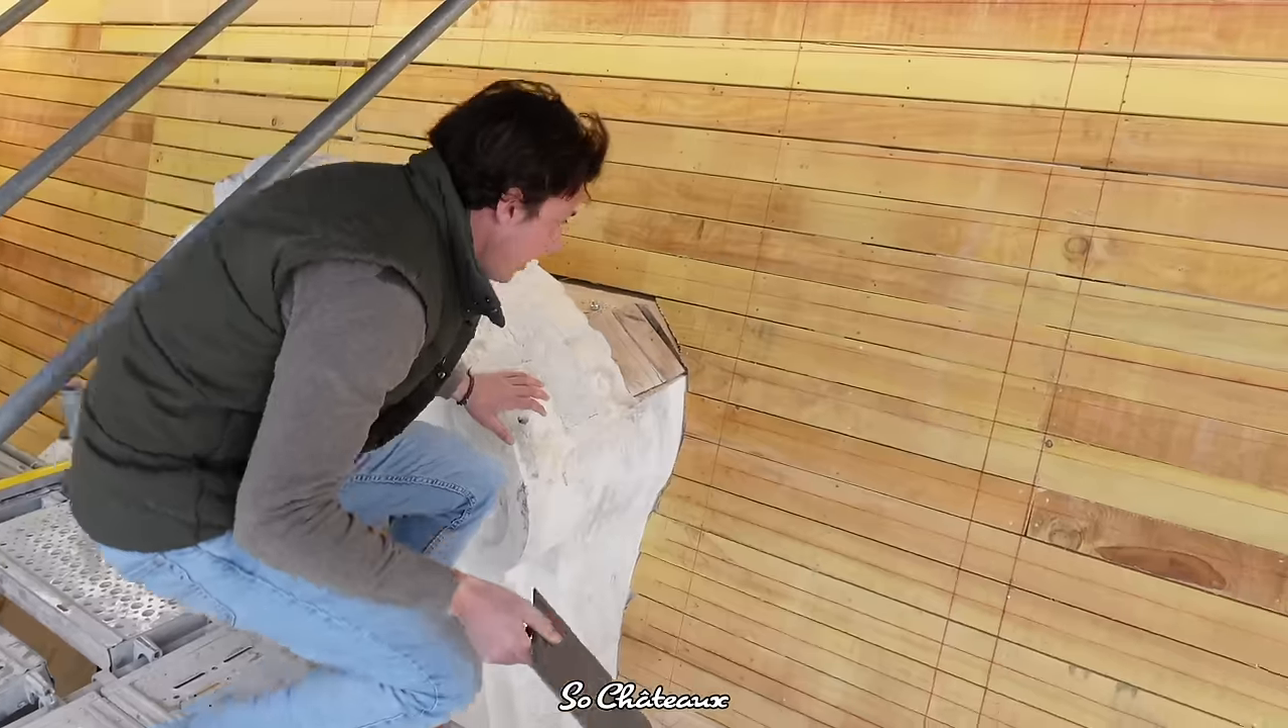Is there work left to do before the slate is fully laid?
Yes.